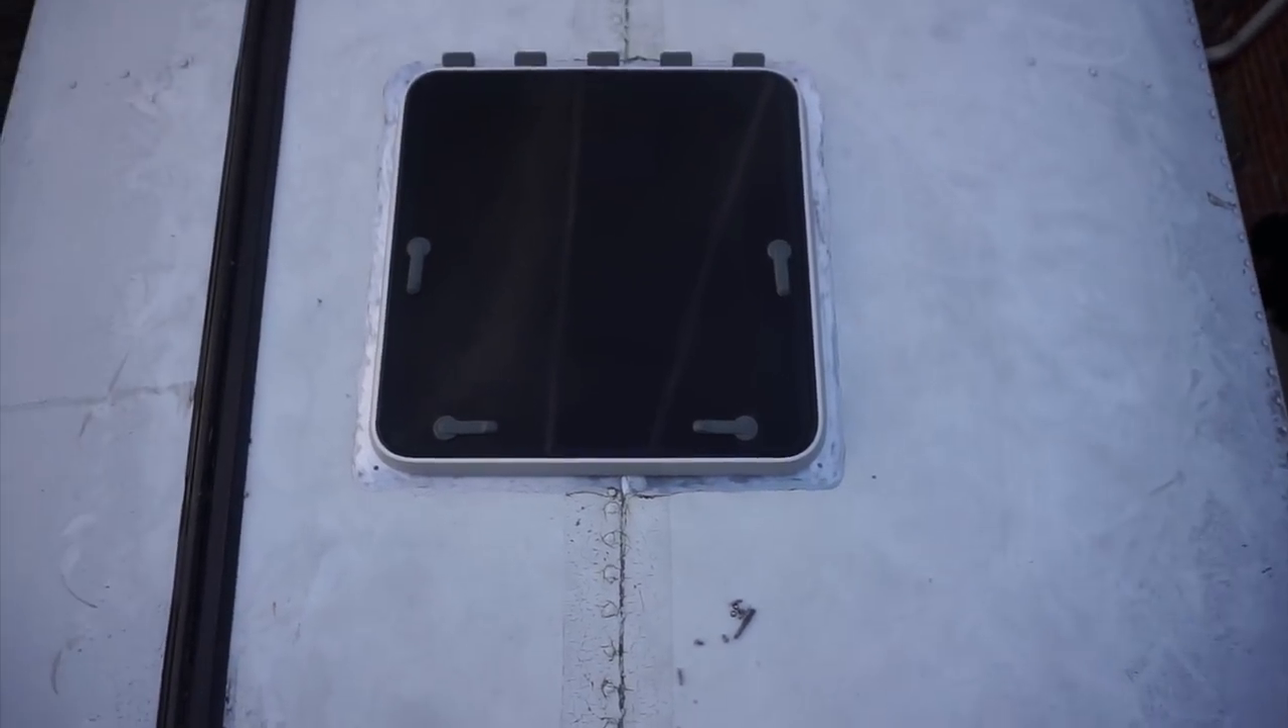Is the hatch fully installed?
Yes.